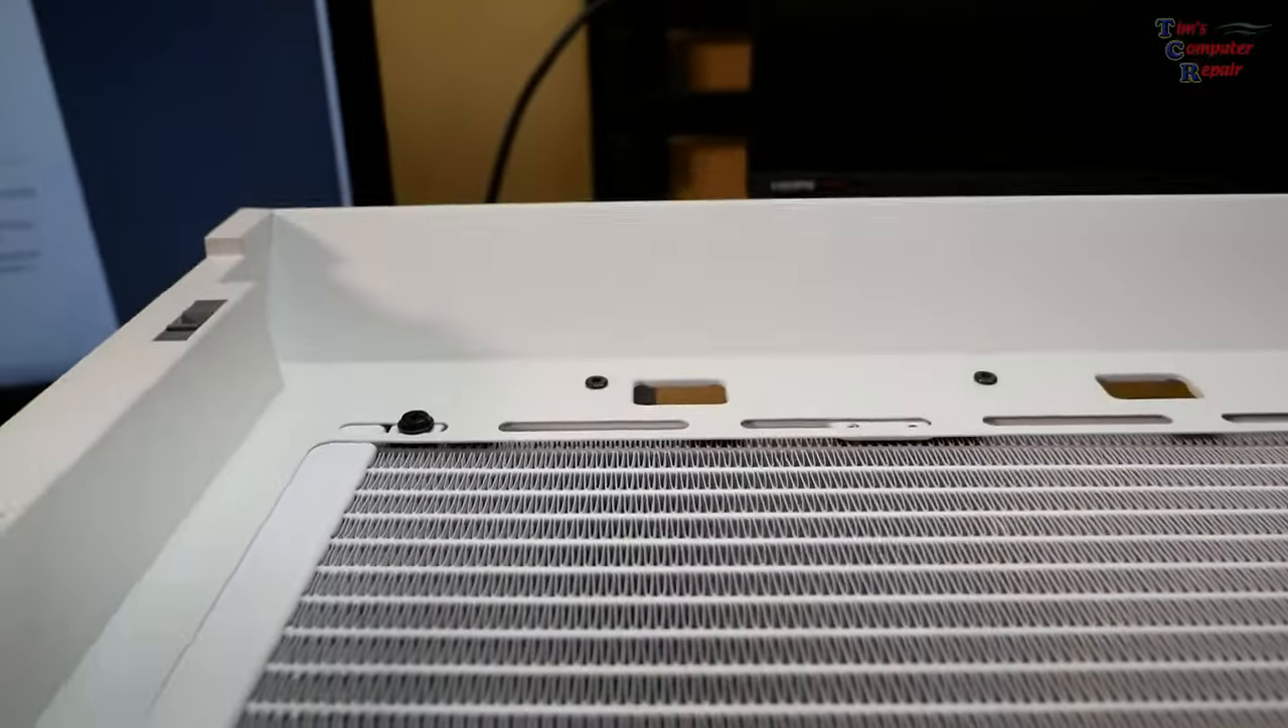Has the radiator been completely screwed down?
No.